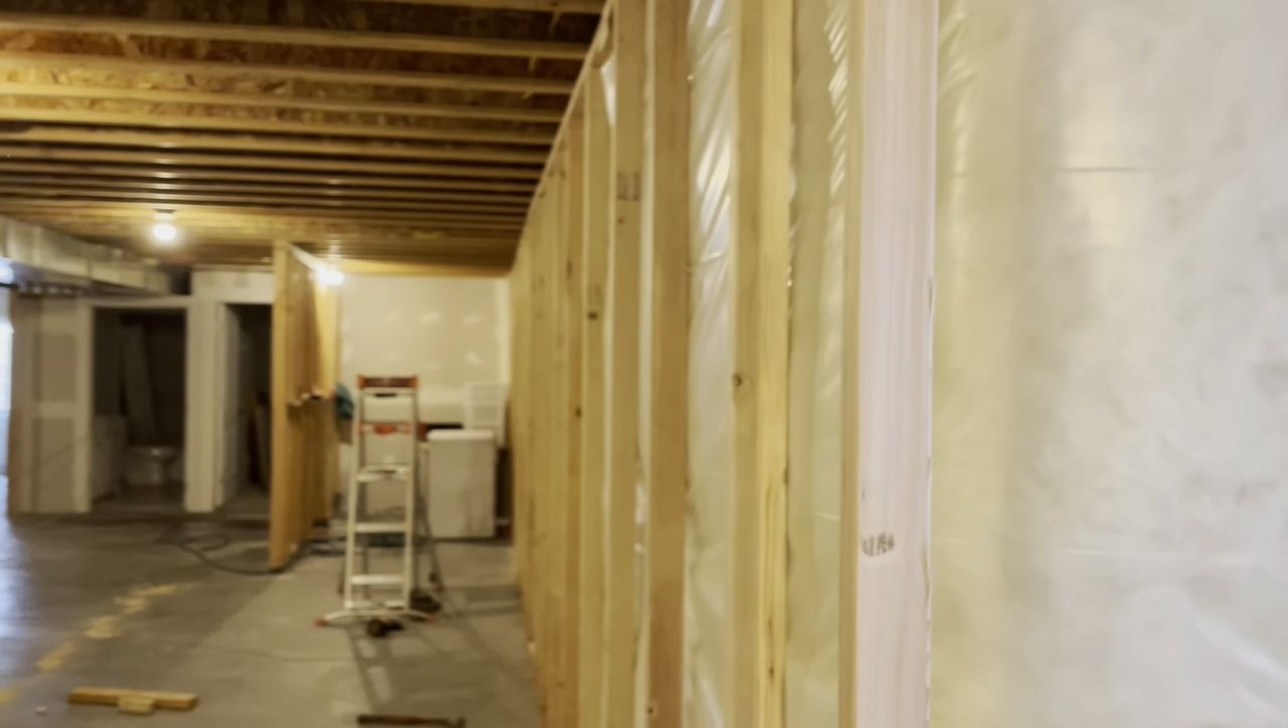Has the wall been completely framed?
Yes.